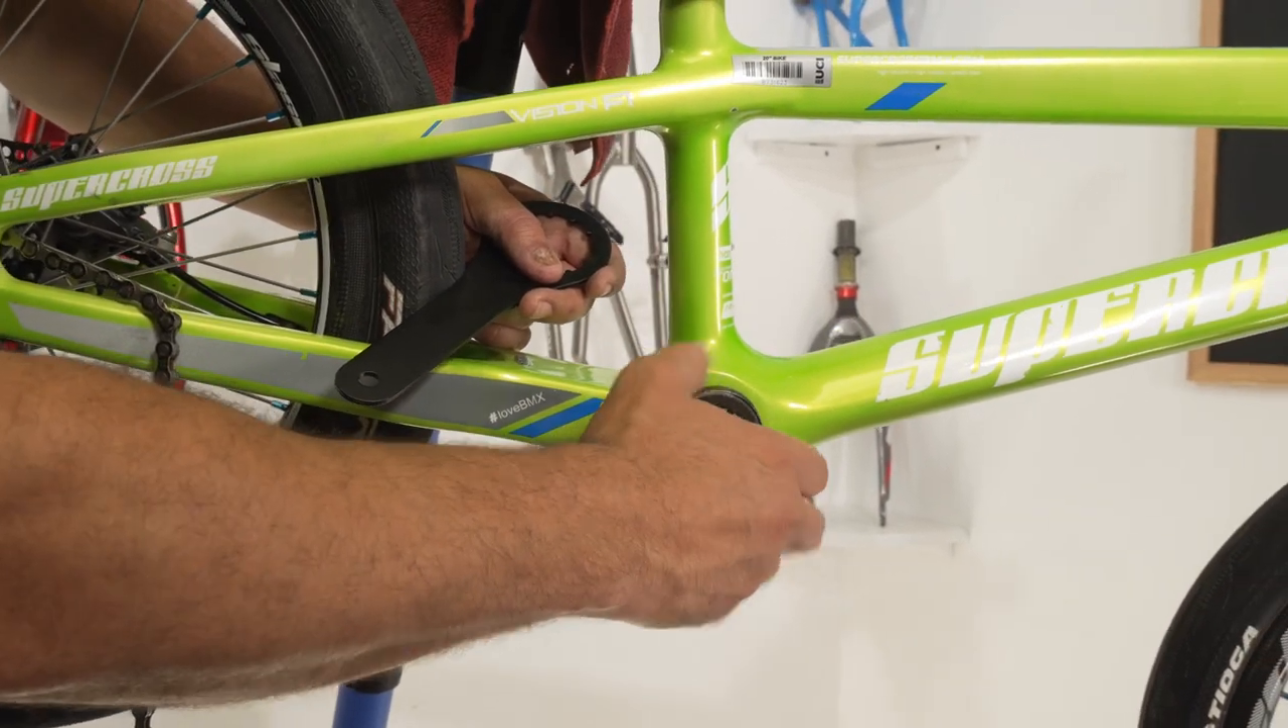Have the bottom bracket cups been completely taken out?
No.